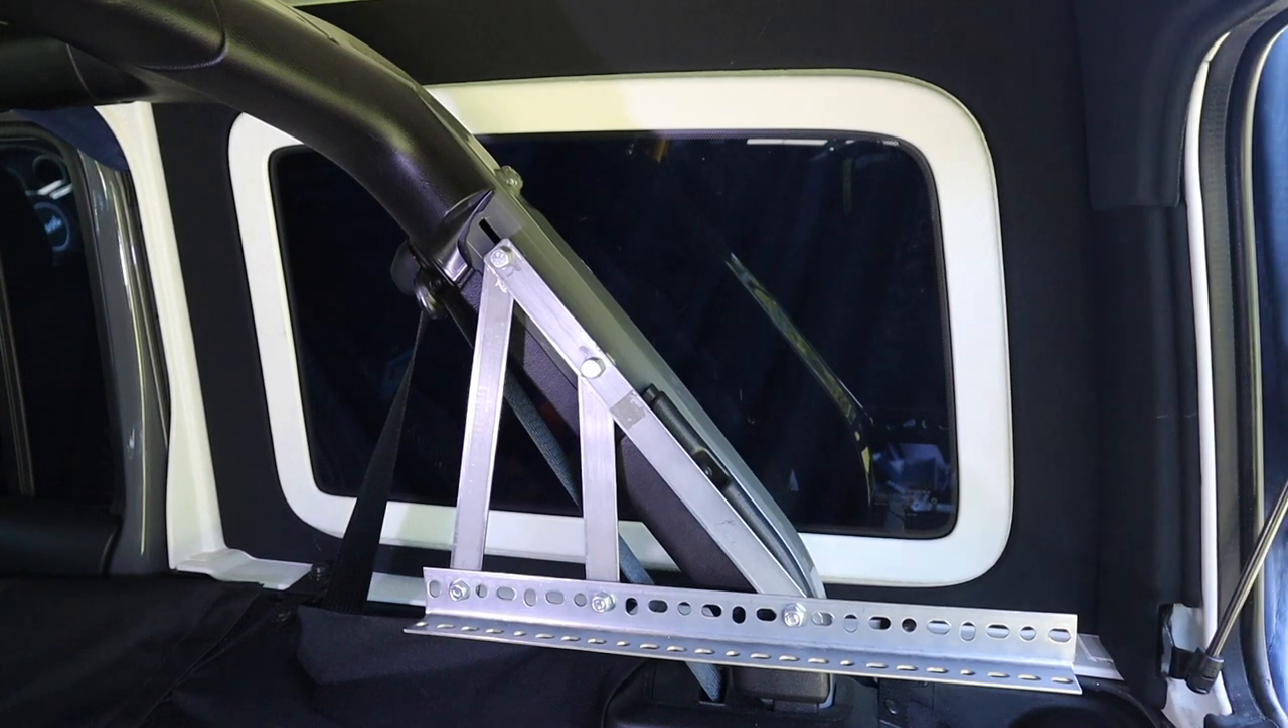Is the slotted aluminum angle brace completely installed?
Yes.